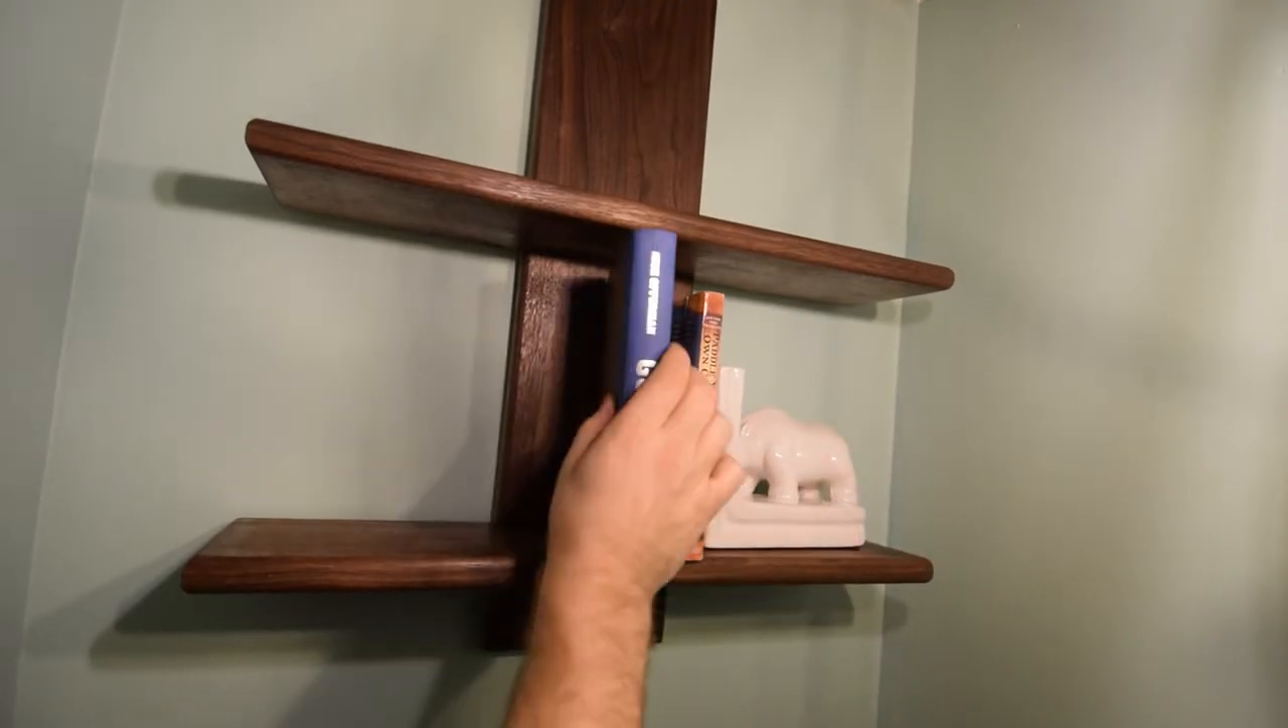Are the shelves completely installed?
Yes.